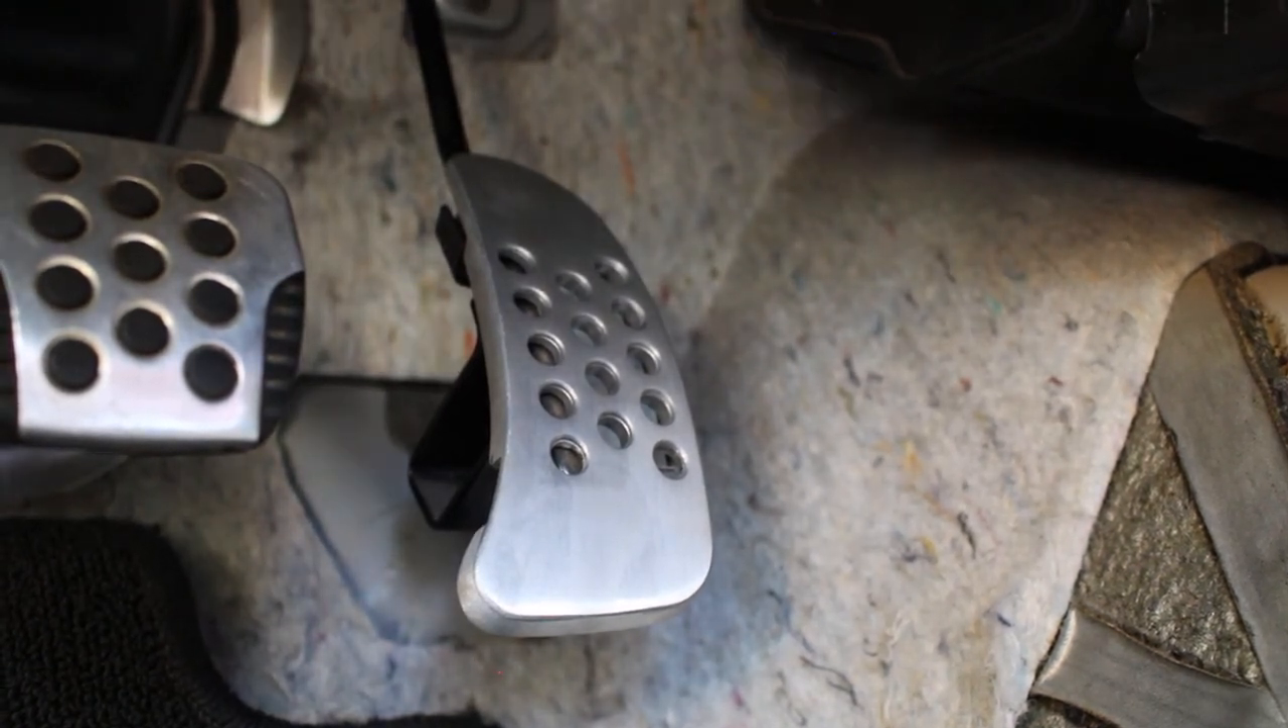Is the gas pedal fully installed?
Yes.